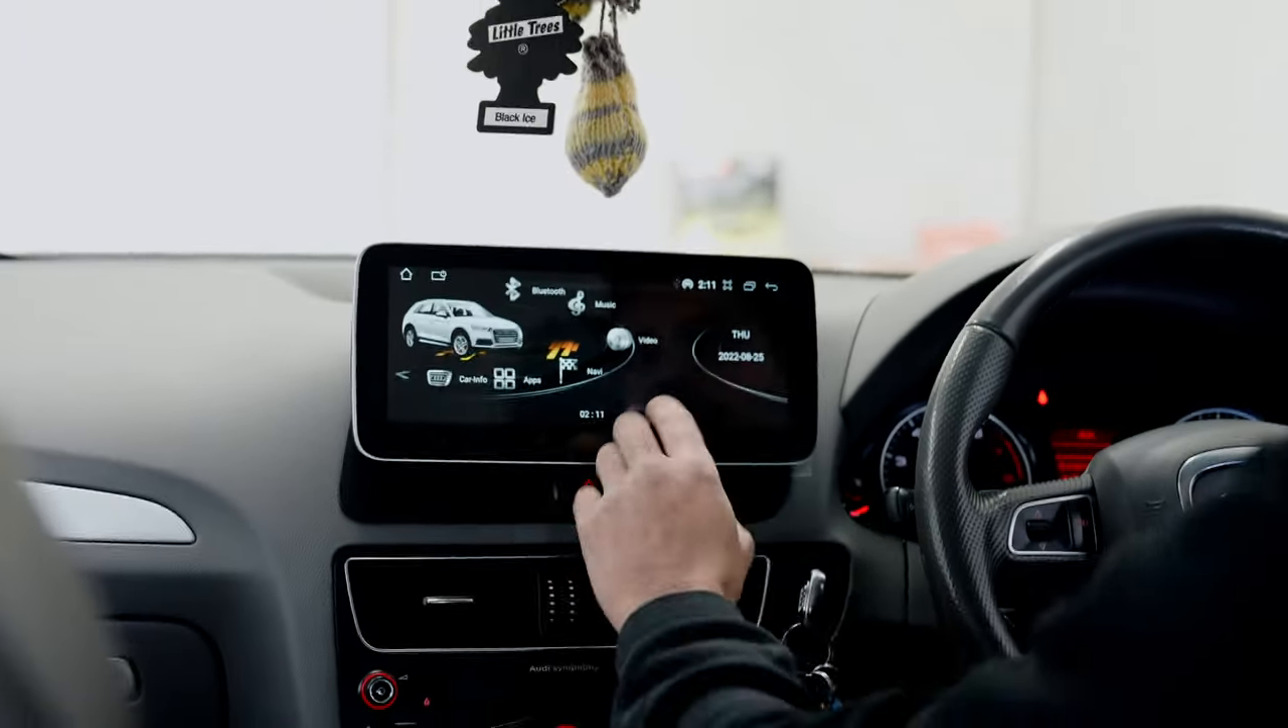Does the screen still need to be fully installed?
No.